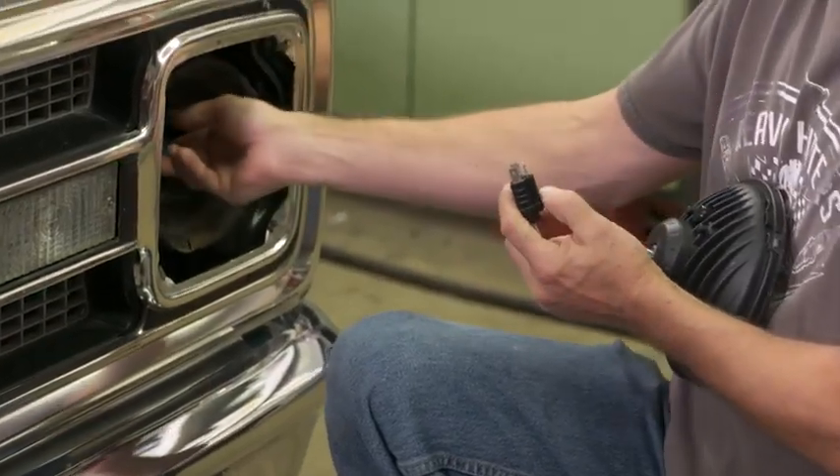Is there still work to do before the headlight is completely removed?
No.